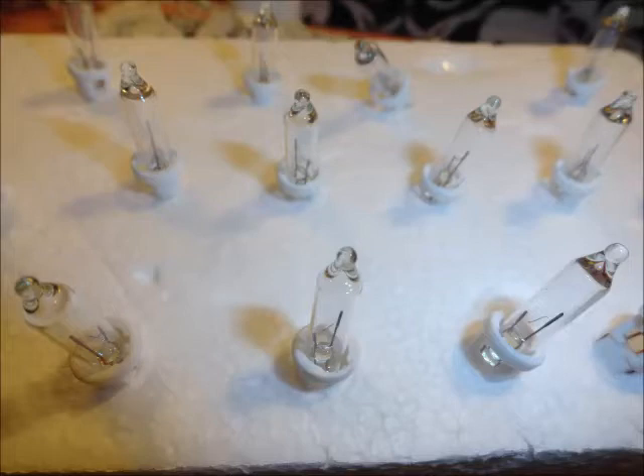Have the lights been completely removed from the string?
Yes.